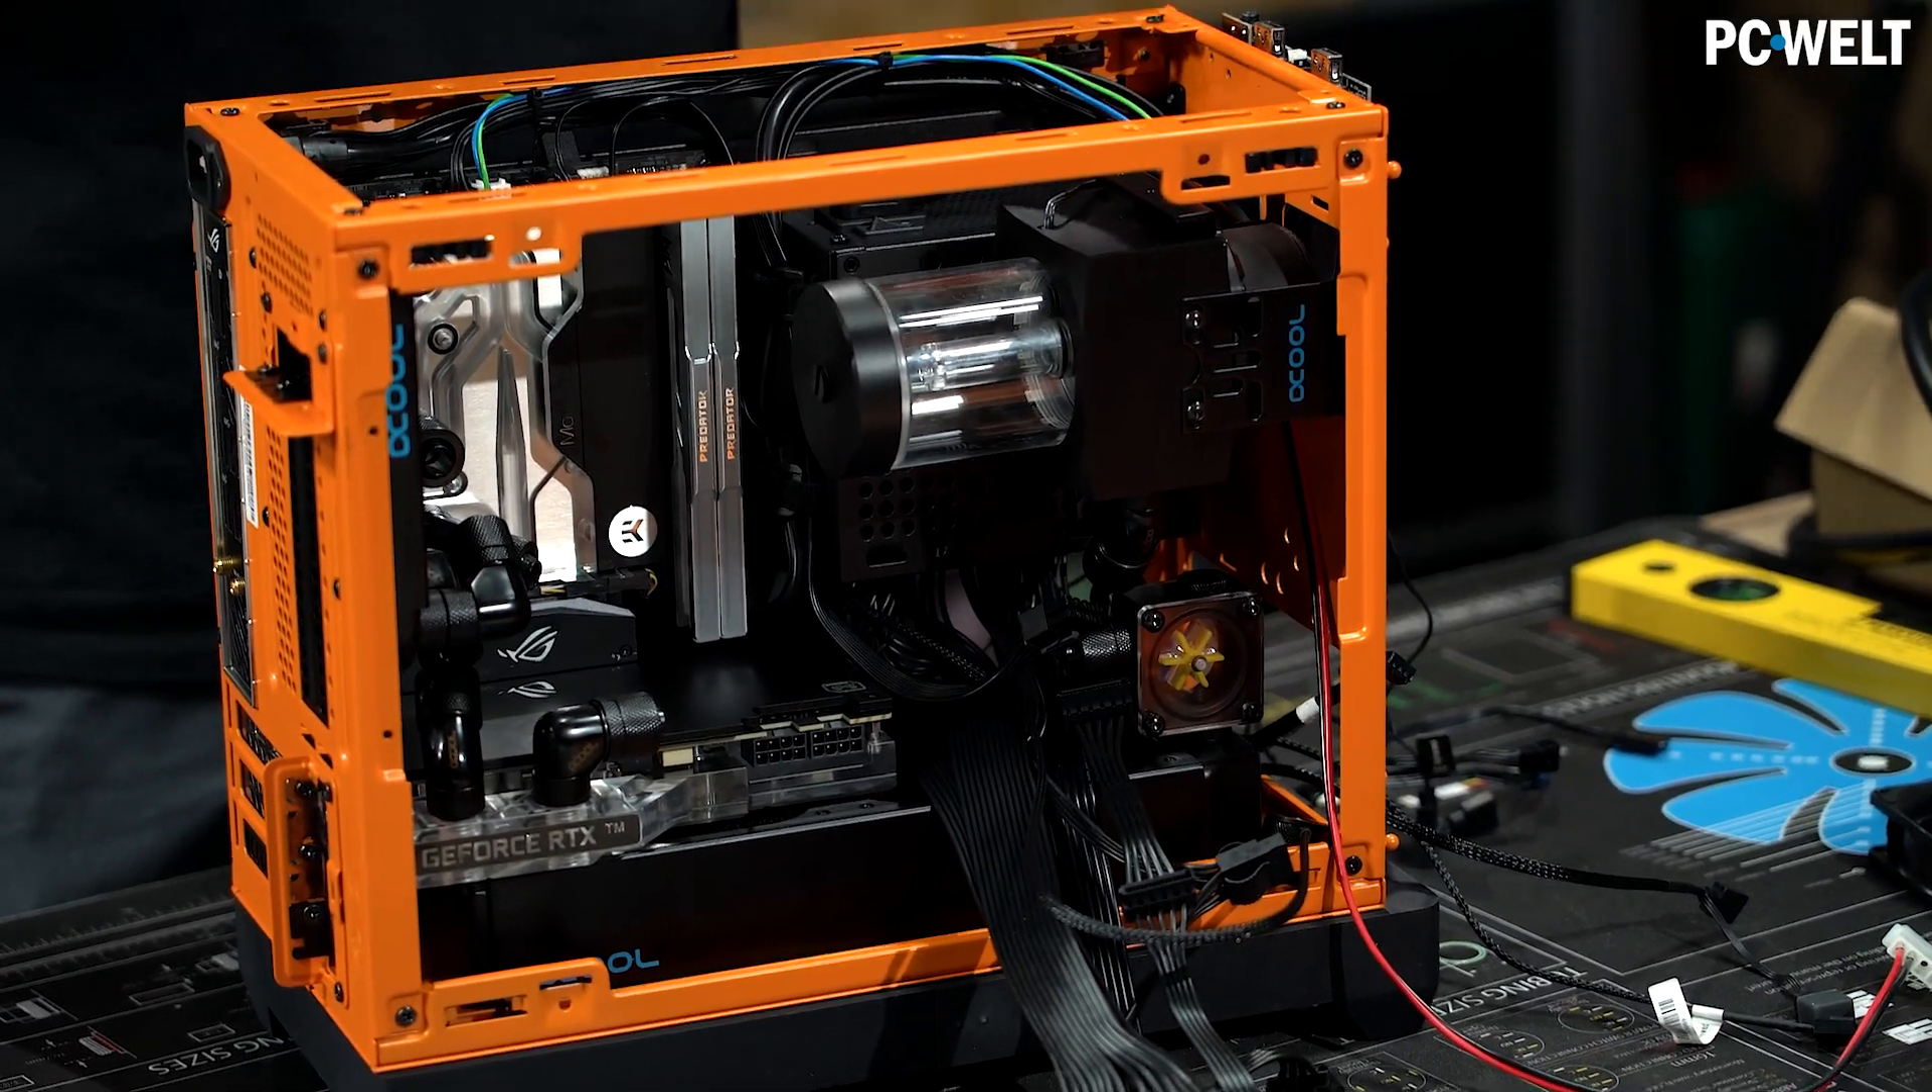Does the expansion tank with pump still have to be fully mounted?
No.